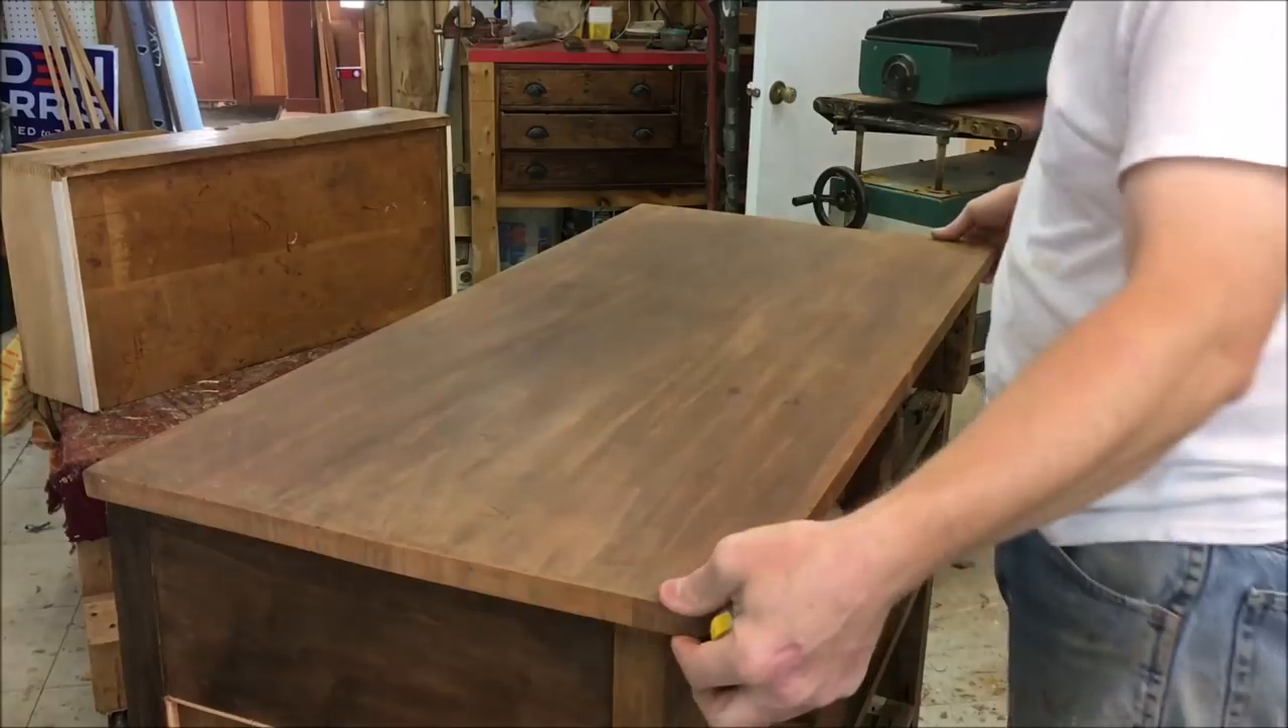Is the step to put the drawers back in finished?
No.